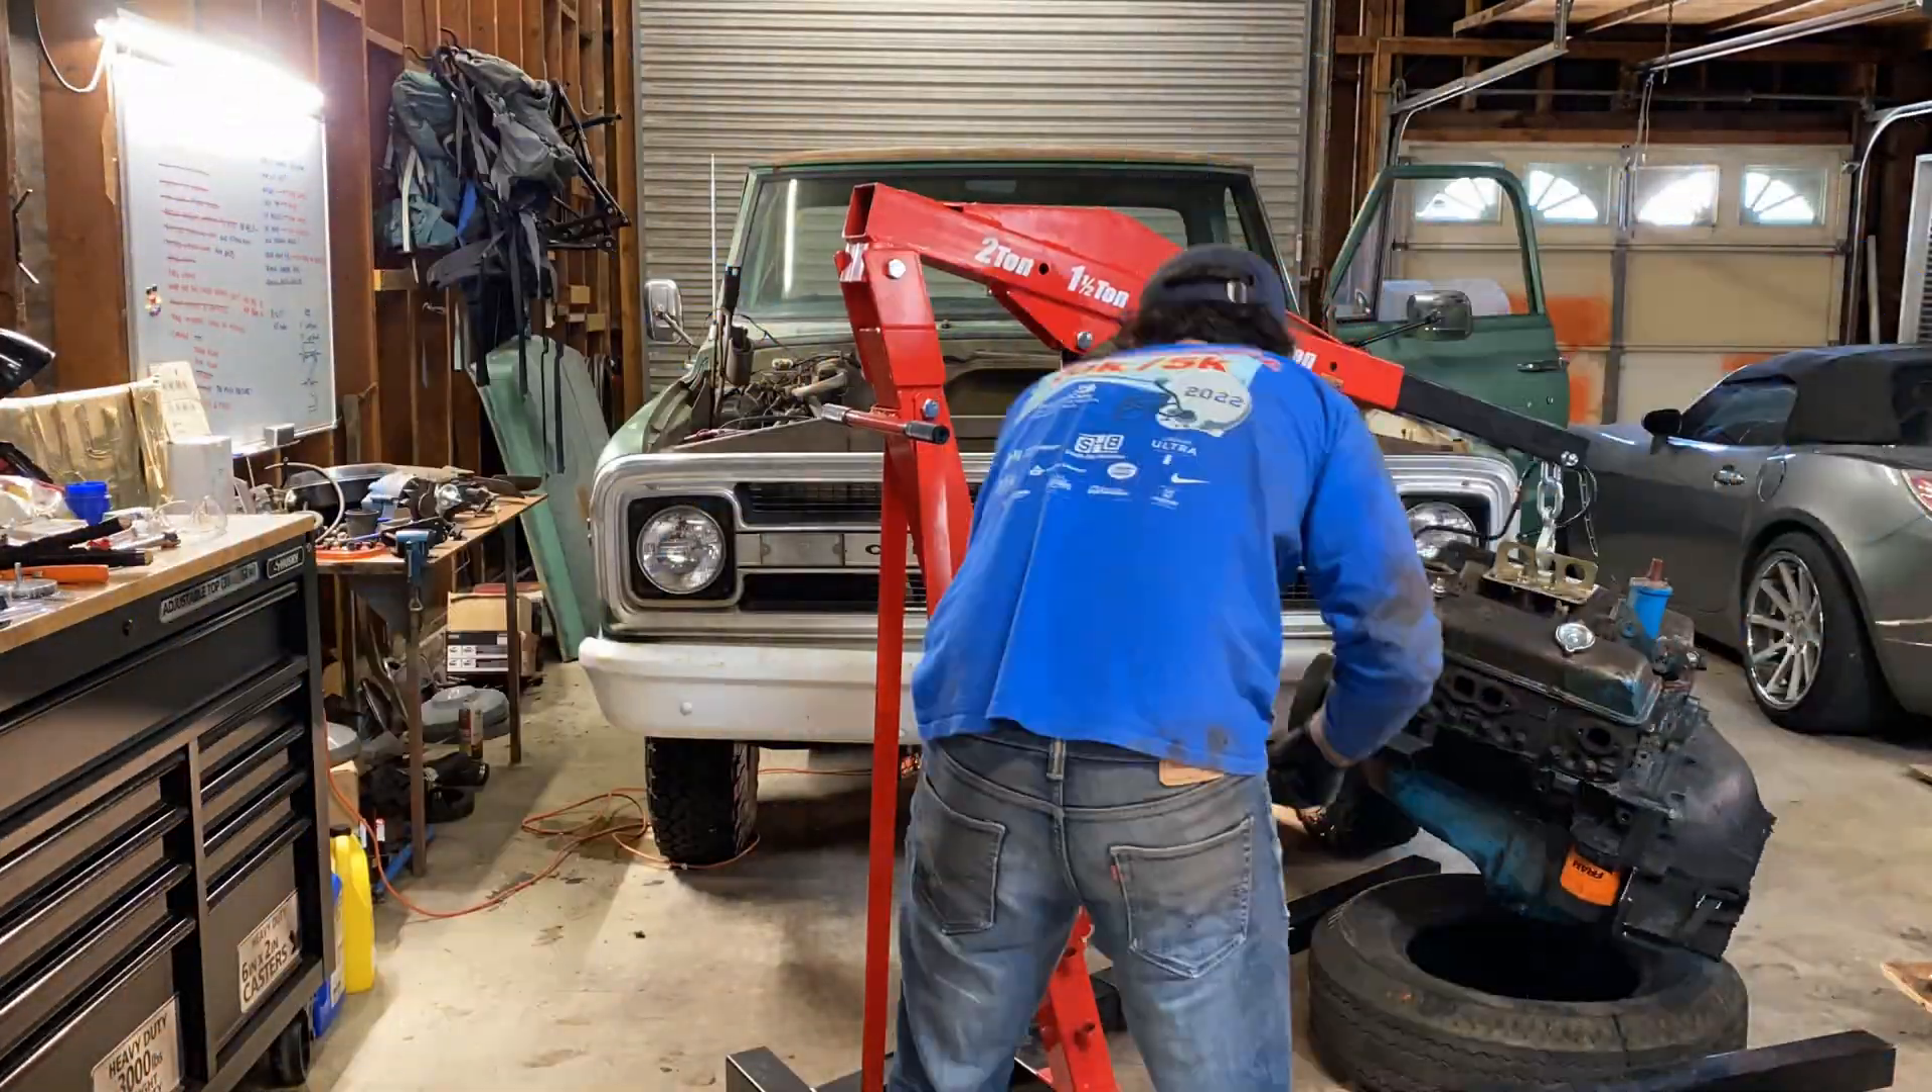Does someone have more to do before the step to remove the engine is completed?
No.